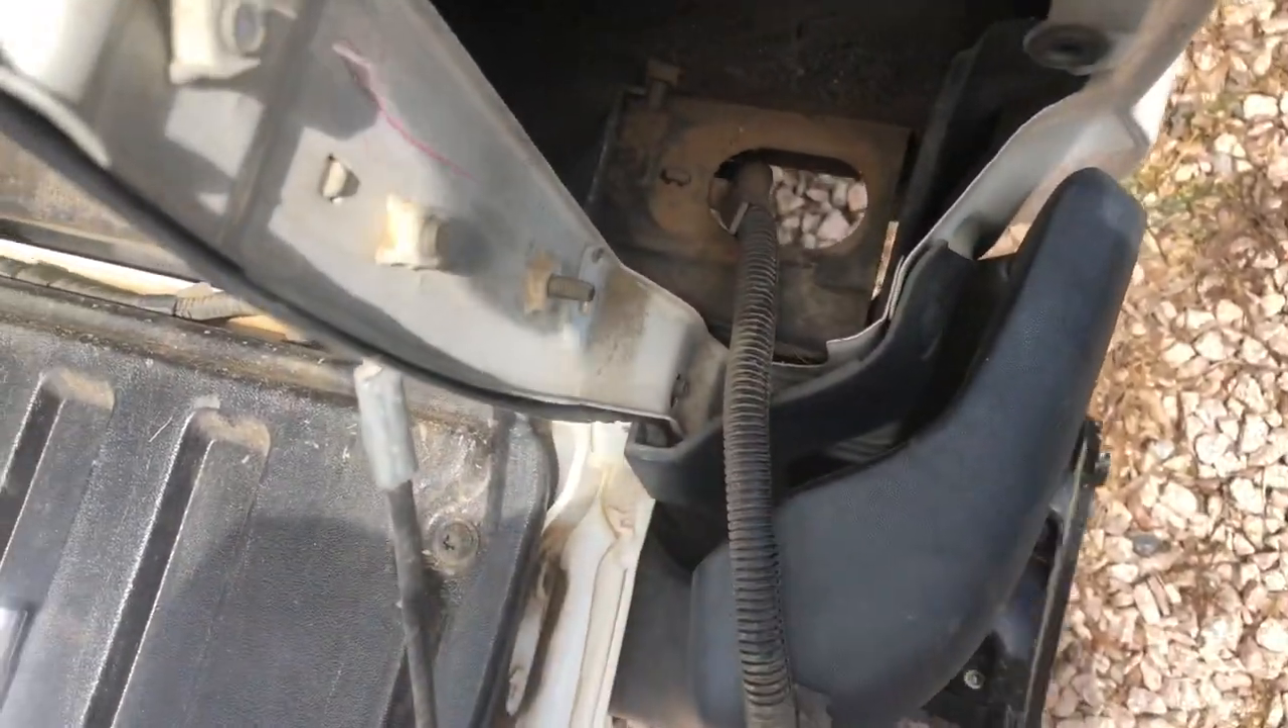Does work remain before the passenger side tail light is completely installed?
Yes.